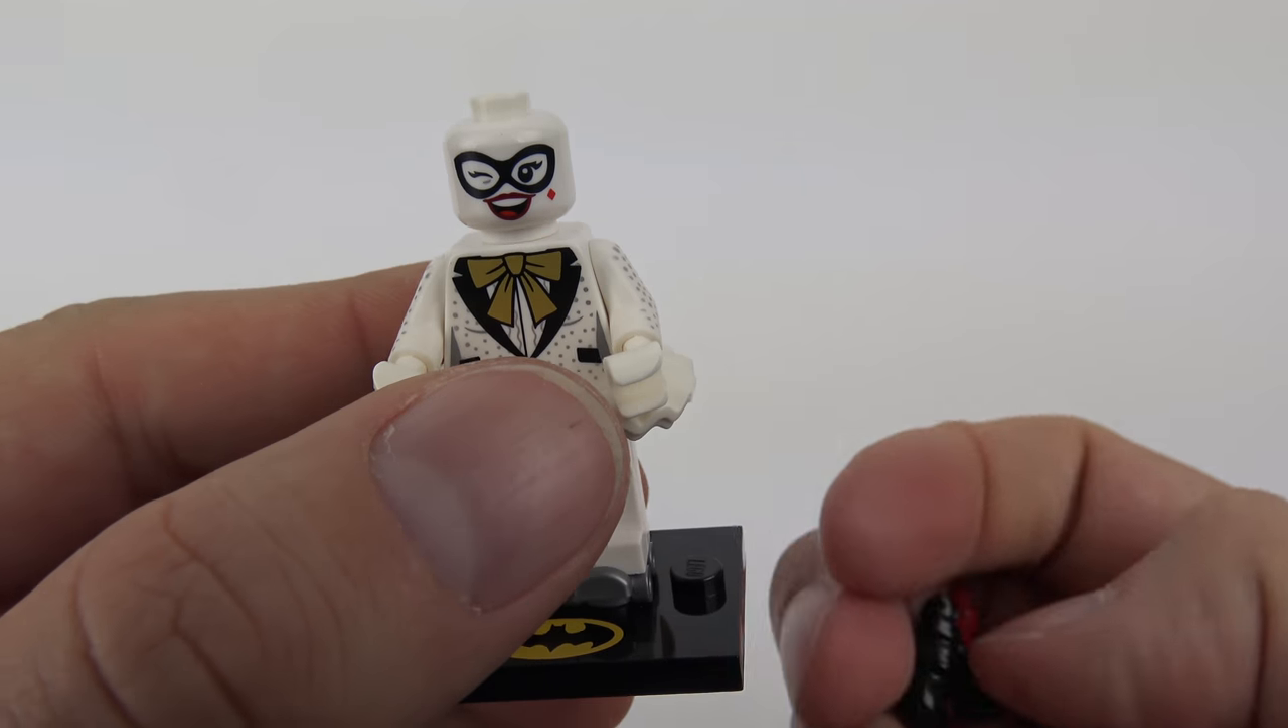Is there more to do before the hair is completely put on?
Yes.